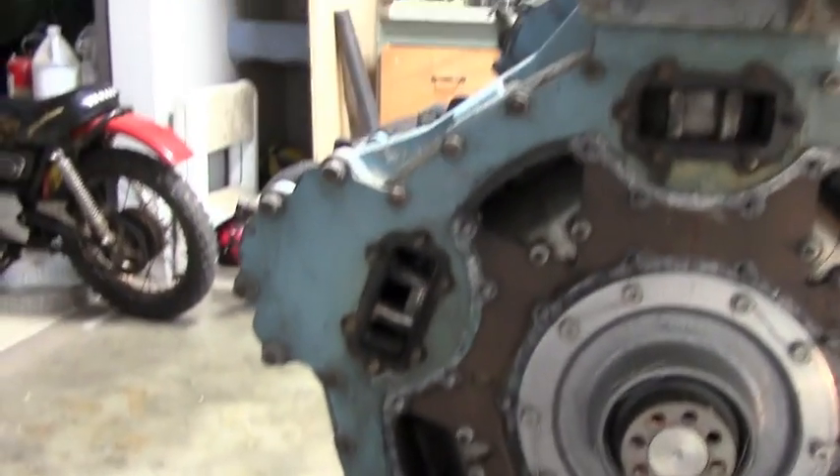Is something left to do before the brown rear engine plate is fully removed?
Yes.